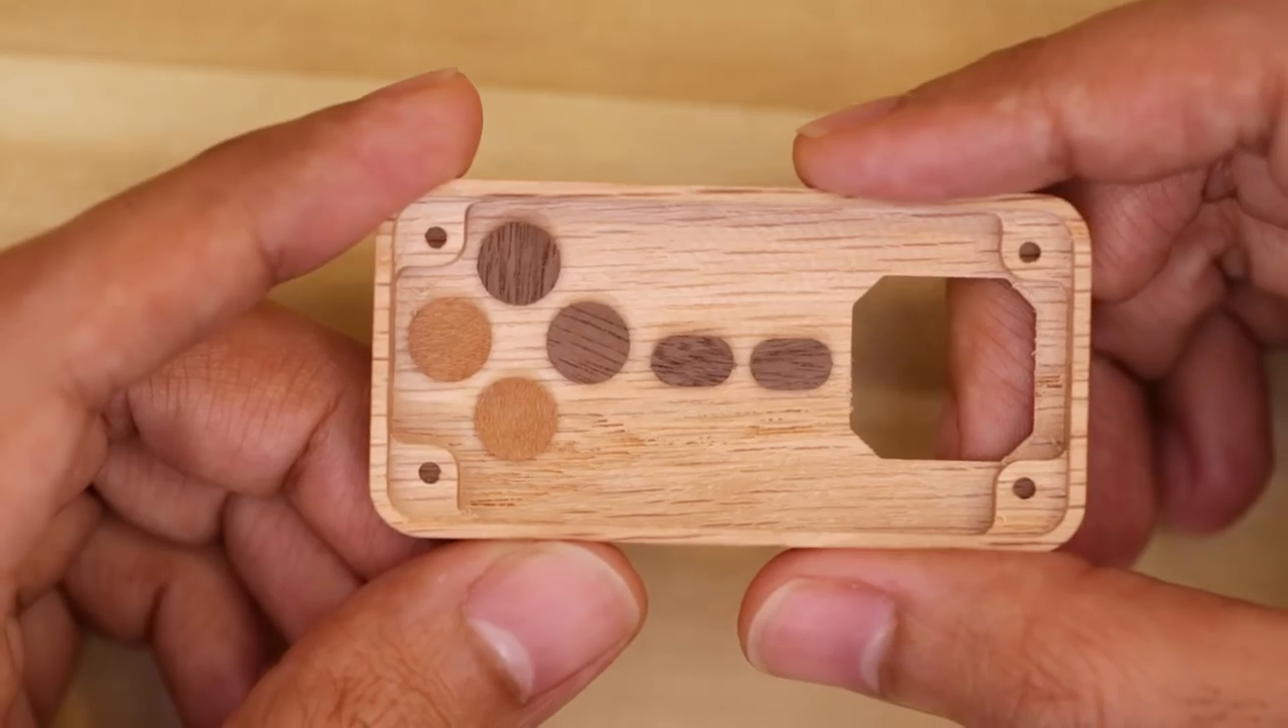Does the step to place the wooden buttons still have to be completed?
No.